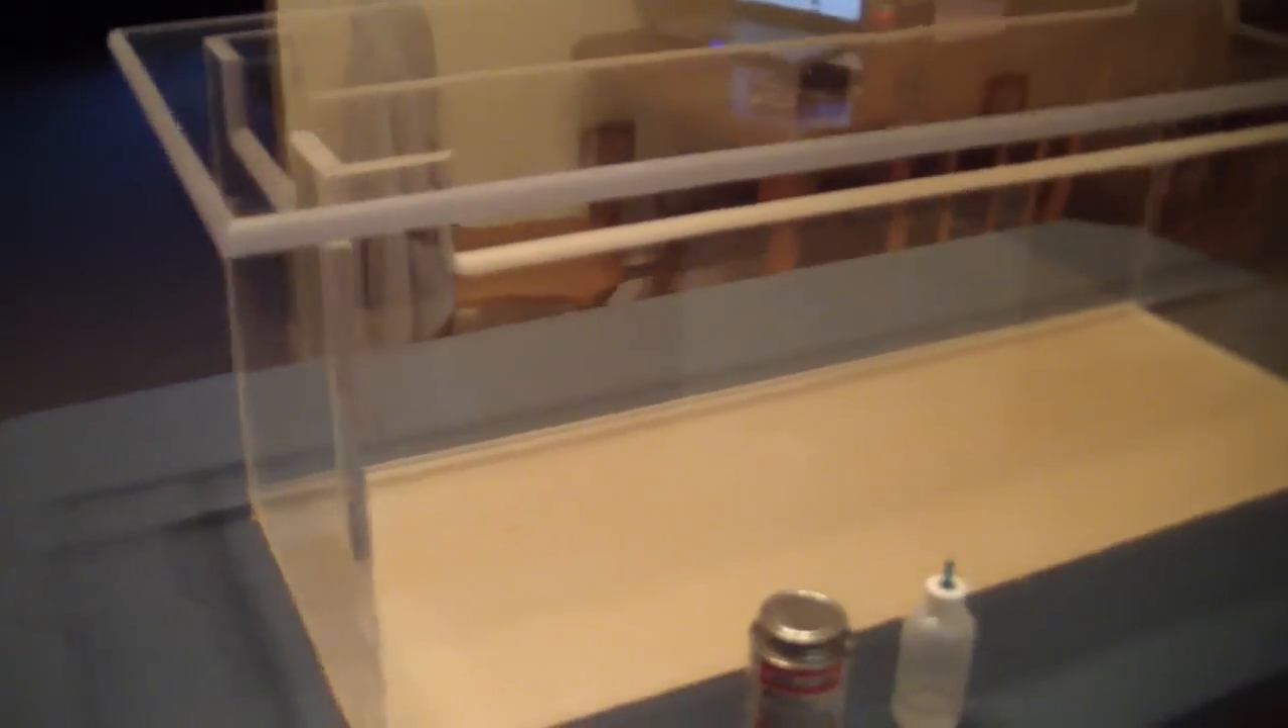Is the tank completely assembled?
Yes.